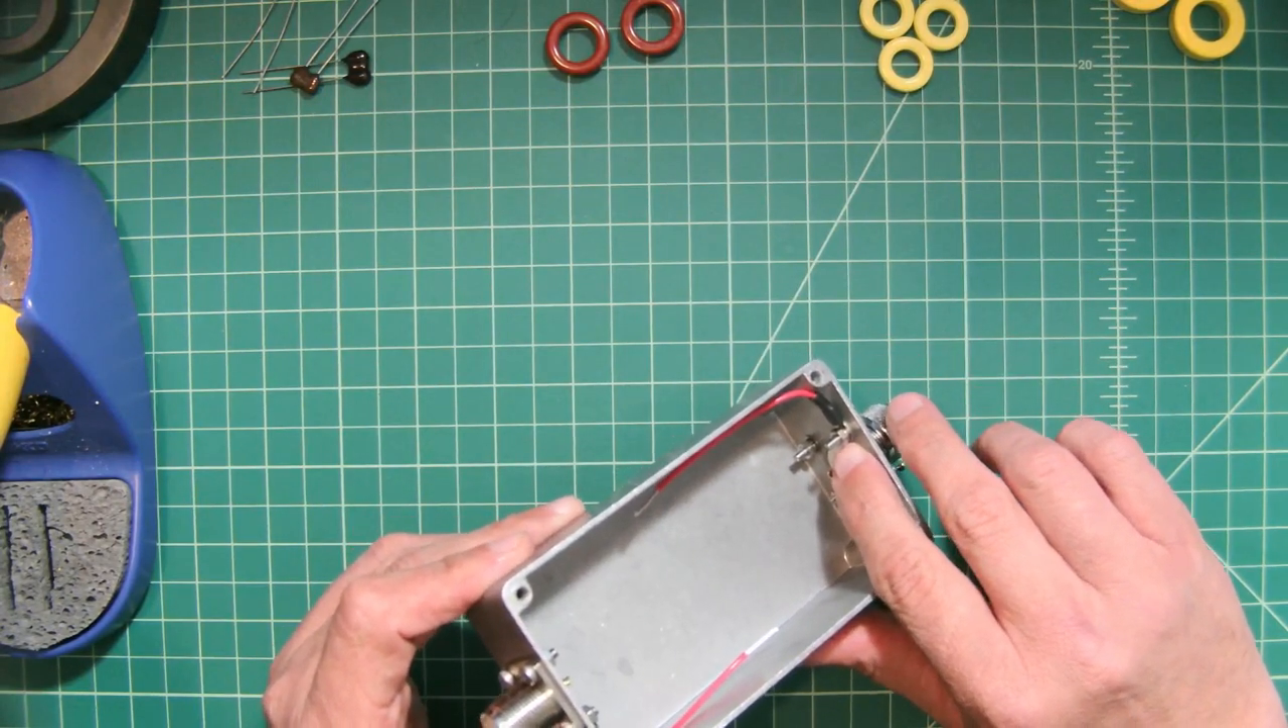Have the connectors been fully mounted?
Yes.